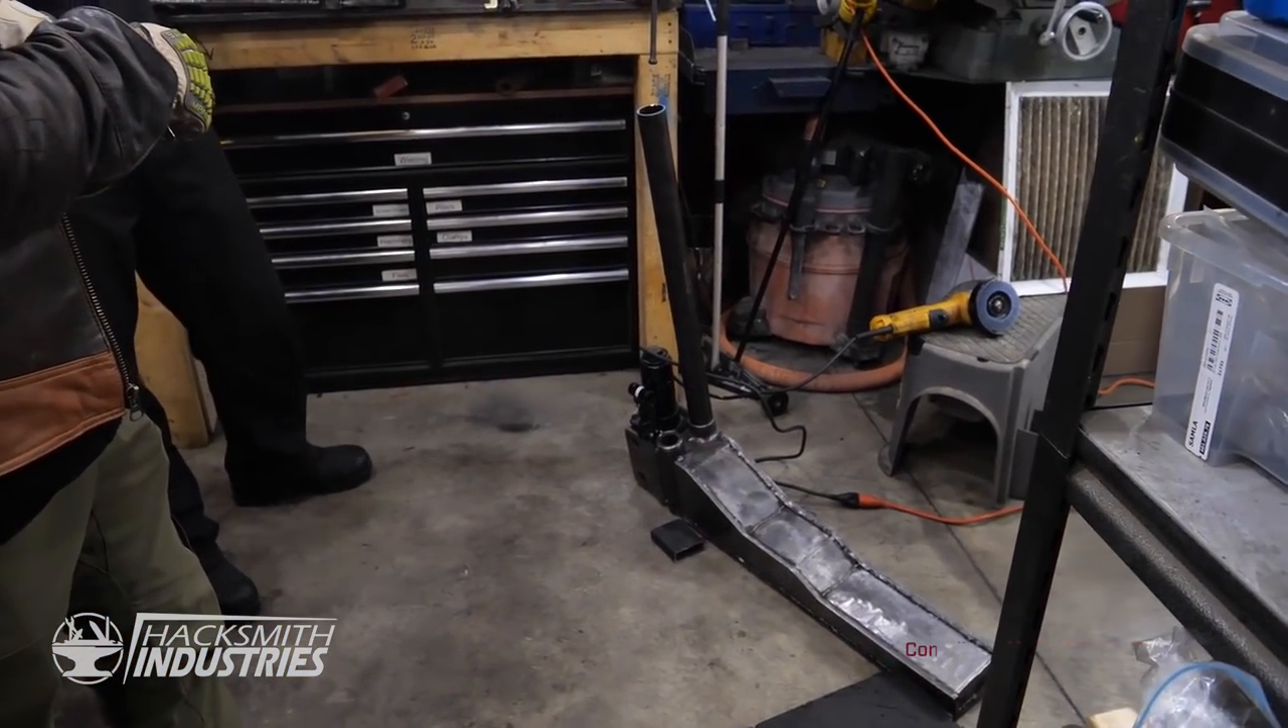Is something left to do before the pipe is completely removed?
Yes.